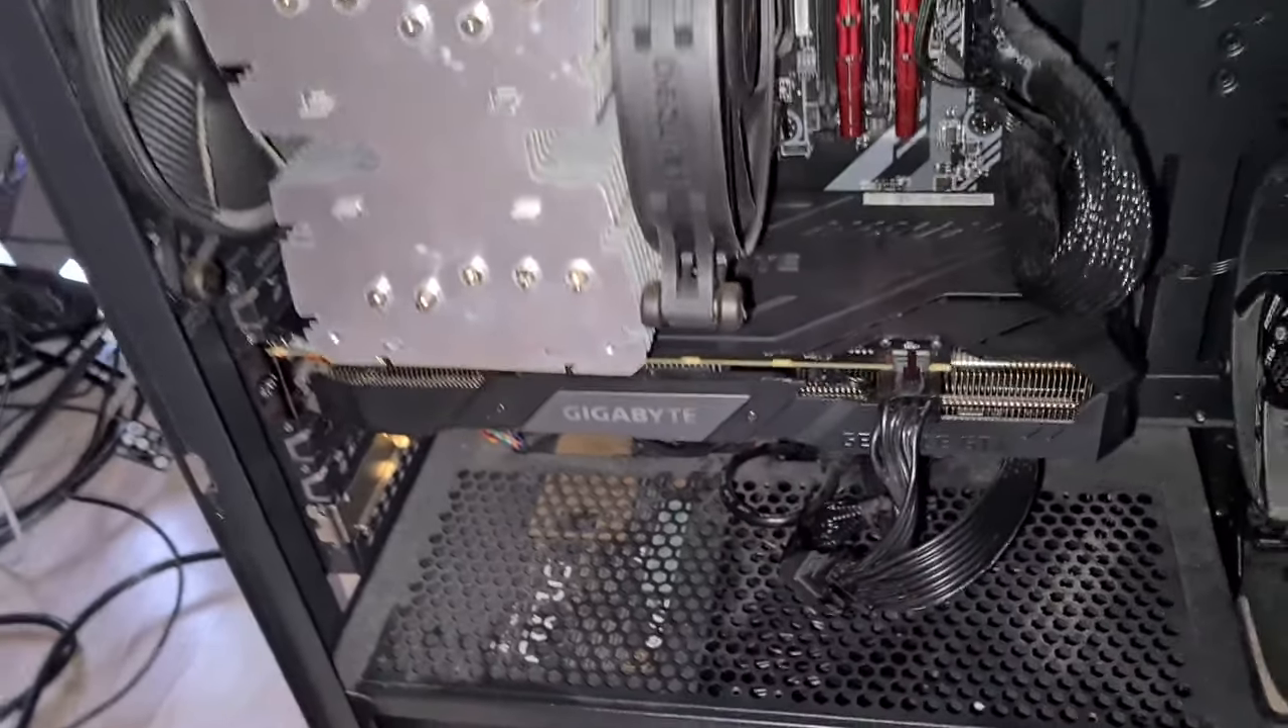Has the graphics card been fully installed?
Yes.